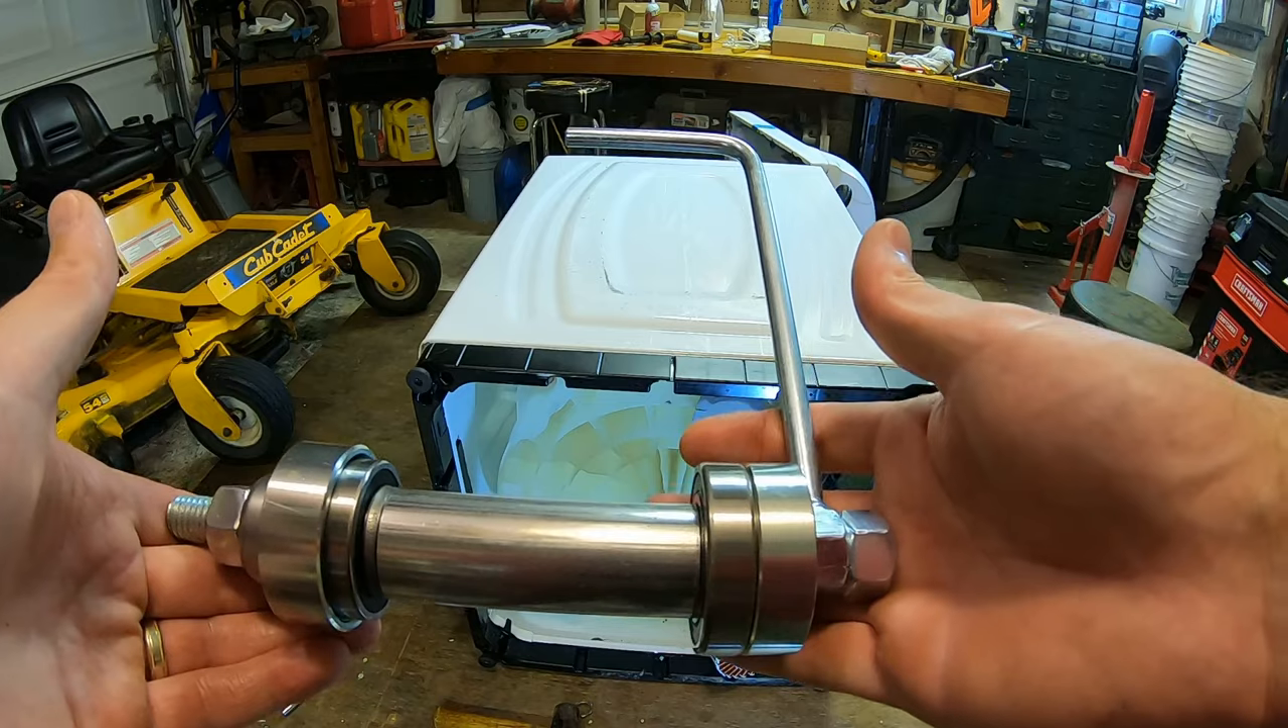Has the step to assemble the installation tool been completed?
Yes.